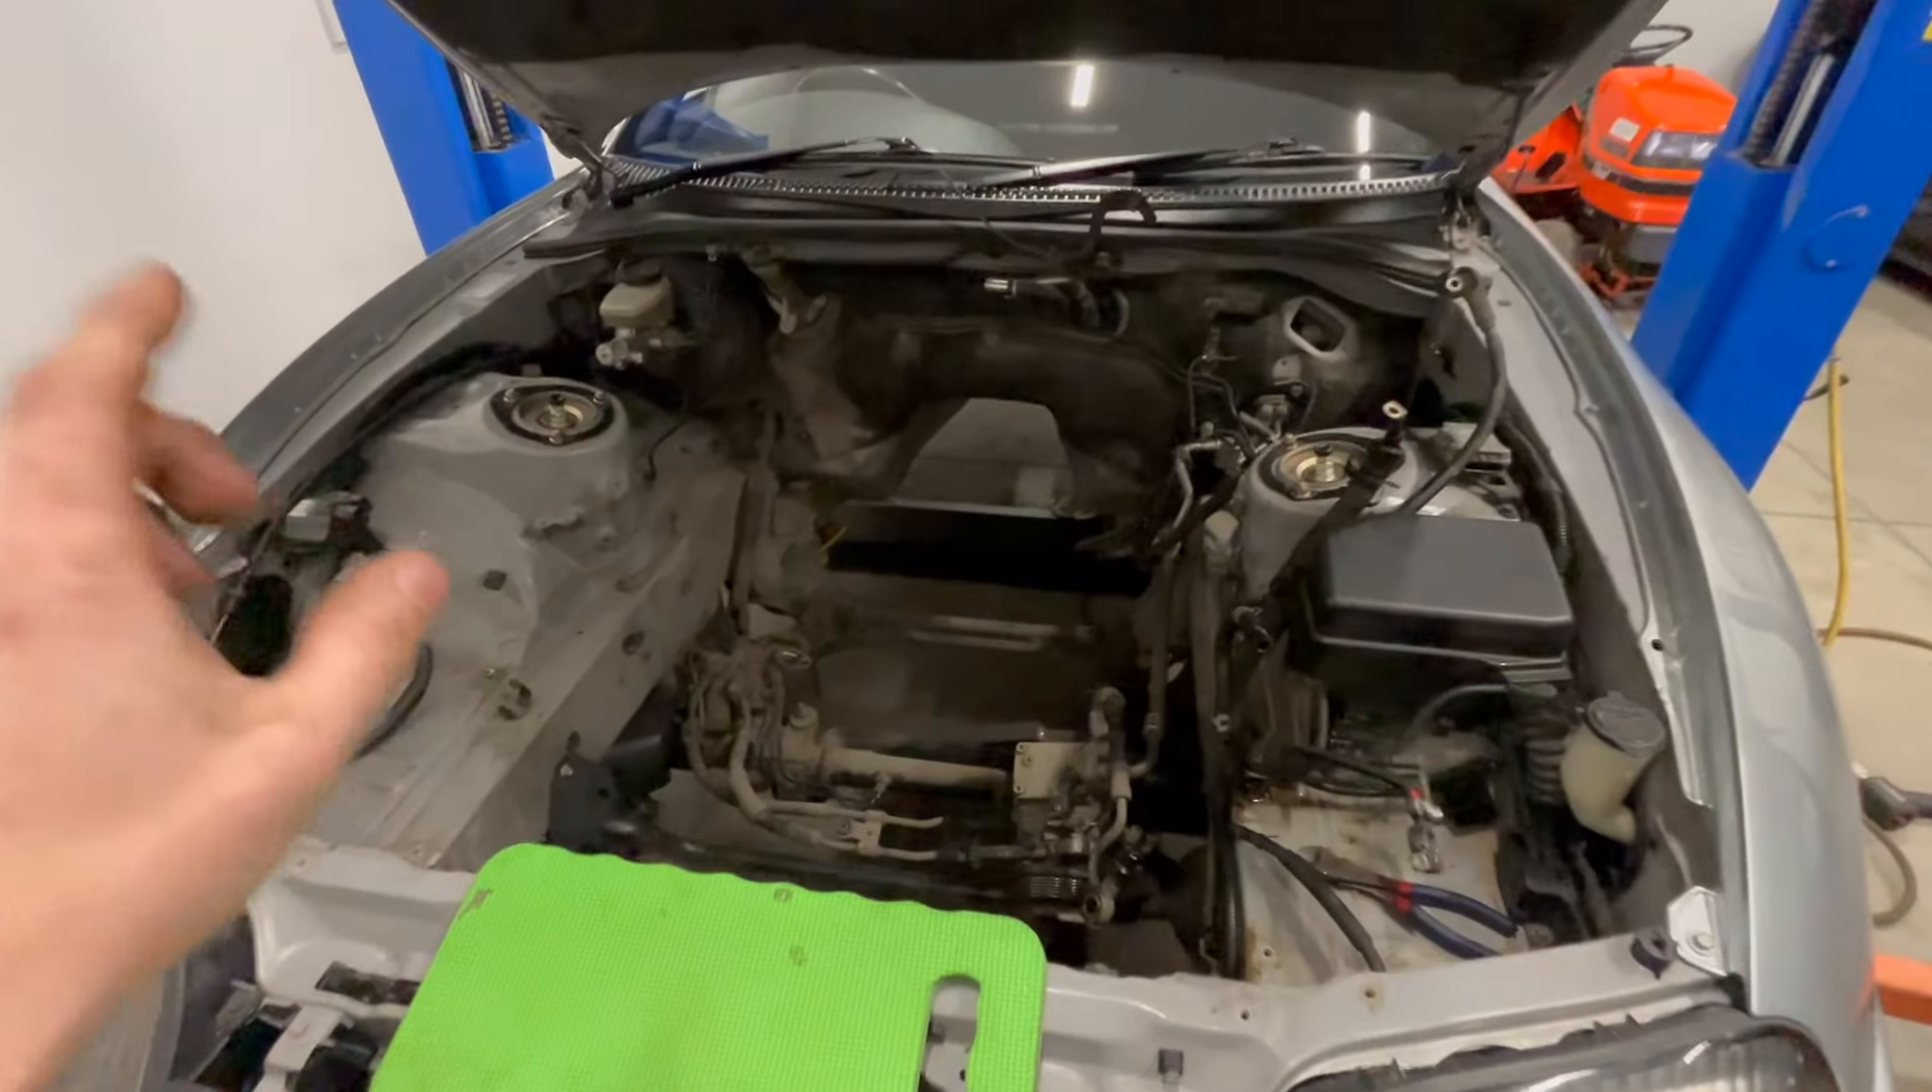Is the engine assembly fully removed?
Yes.